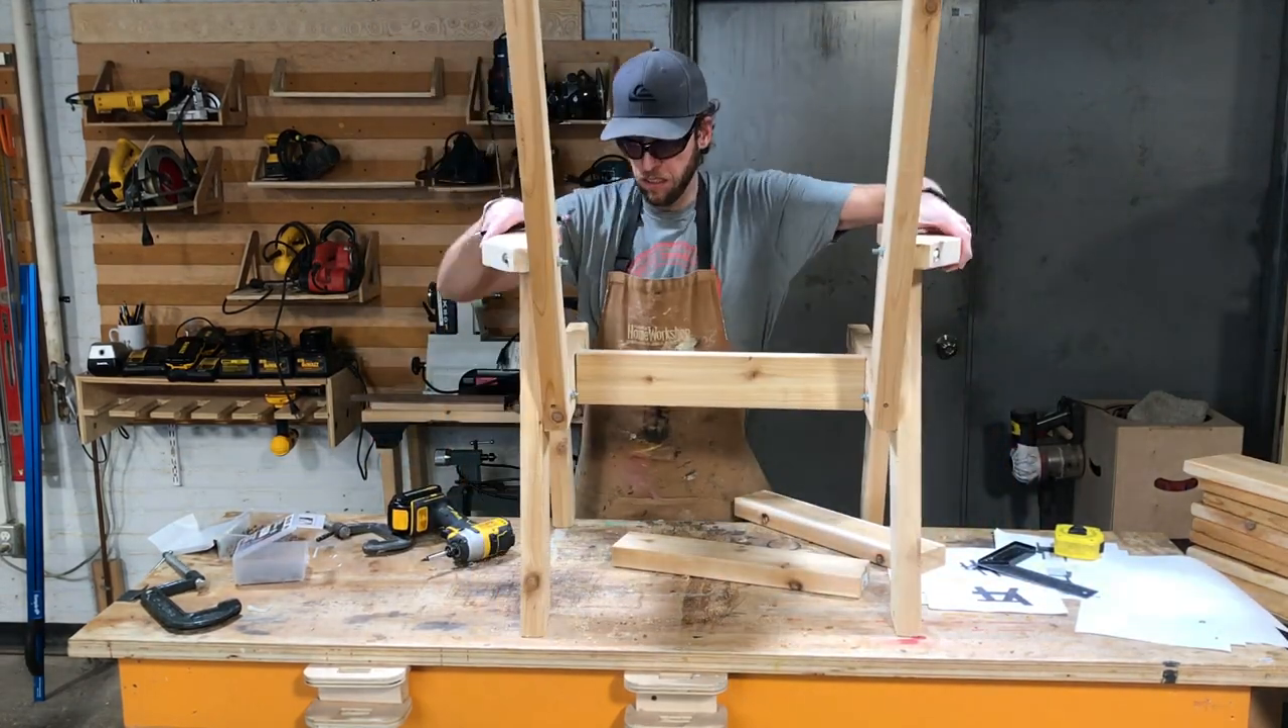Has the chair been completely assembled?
No.